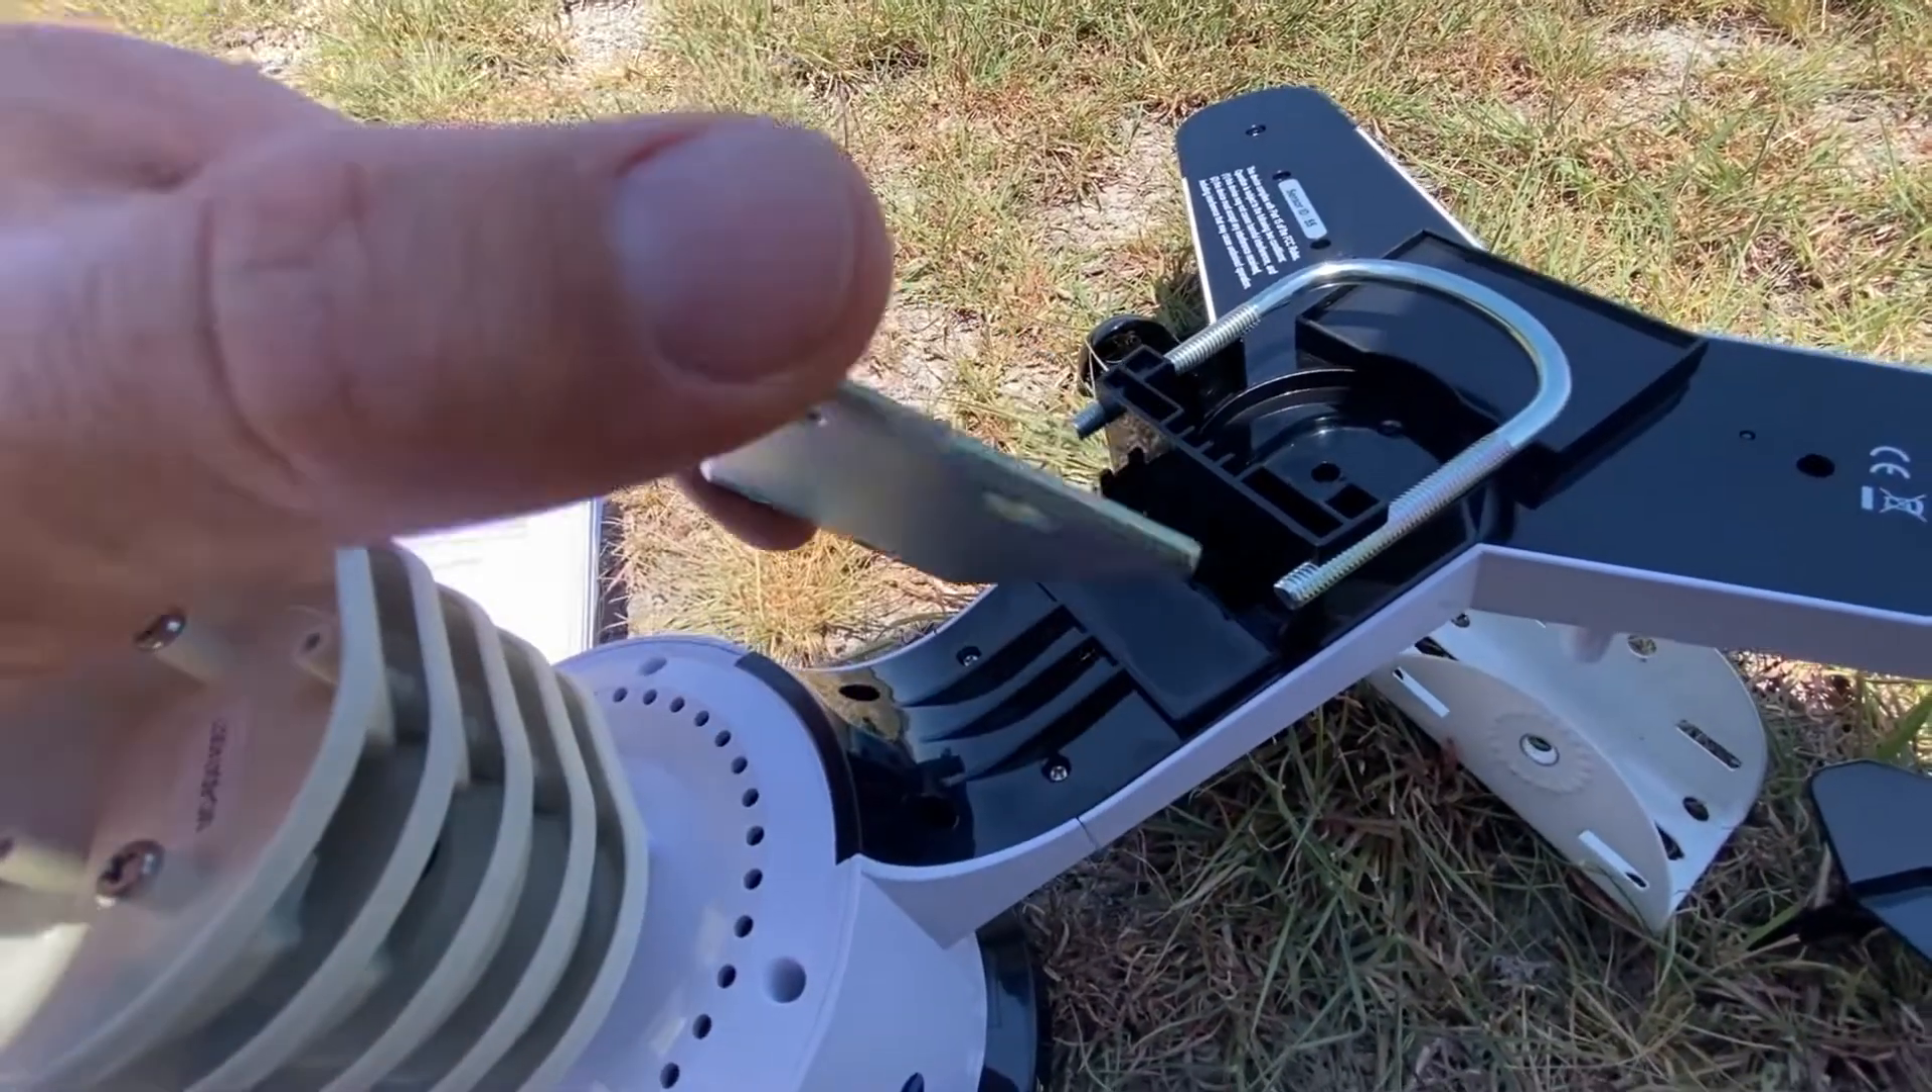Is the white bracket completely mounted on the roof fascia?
No.